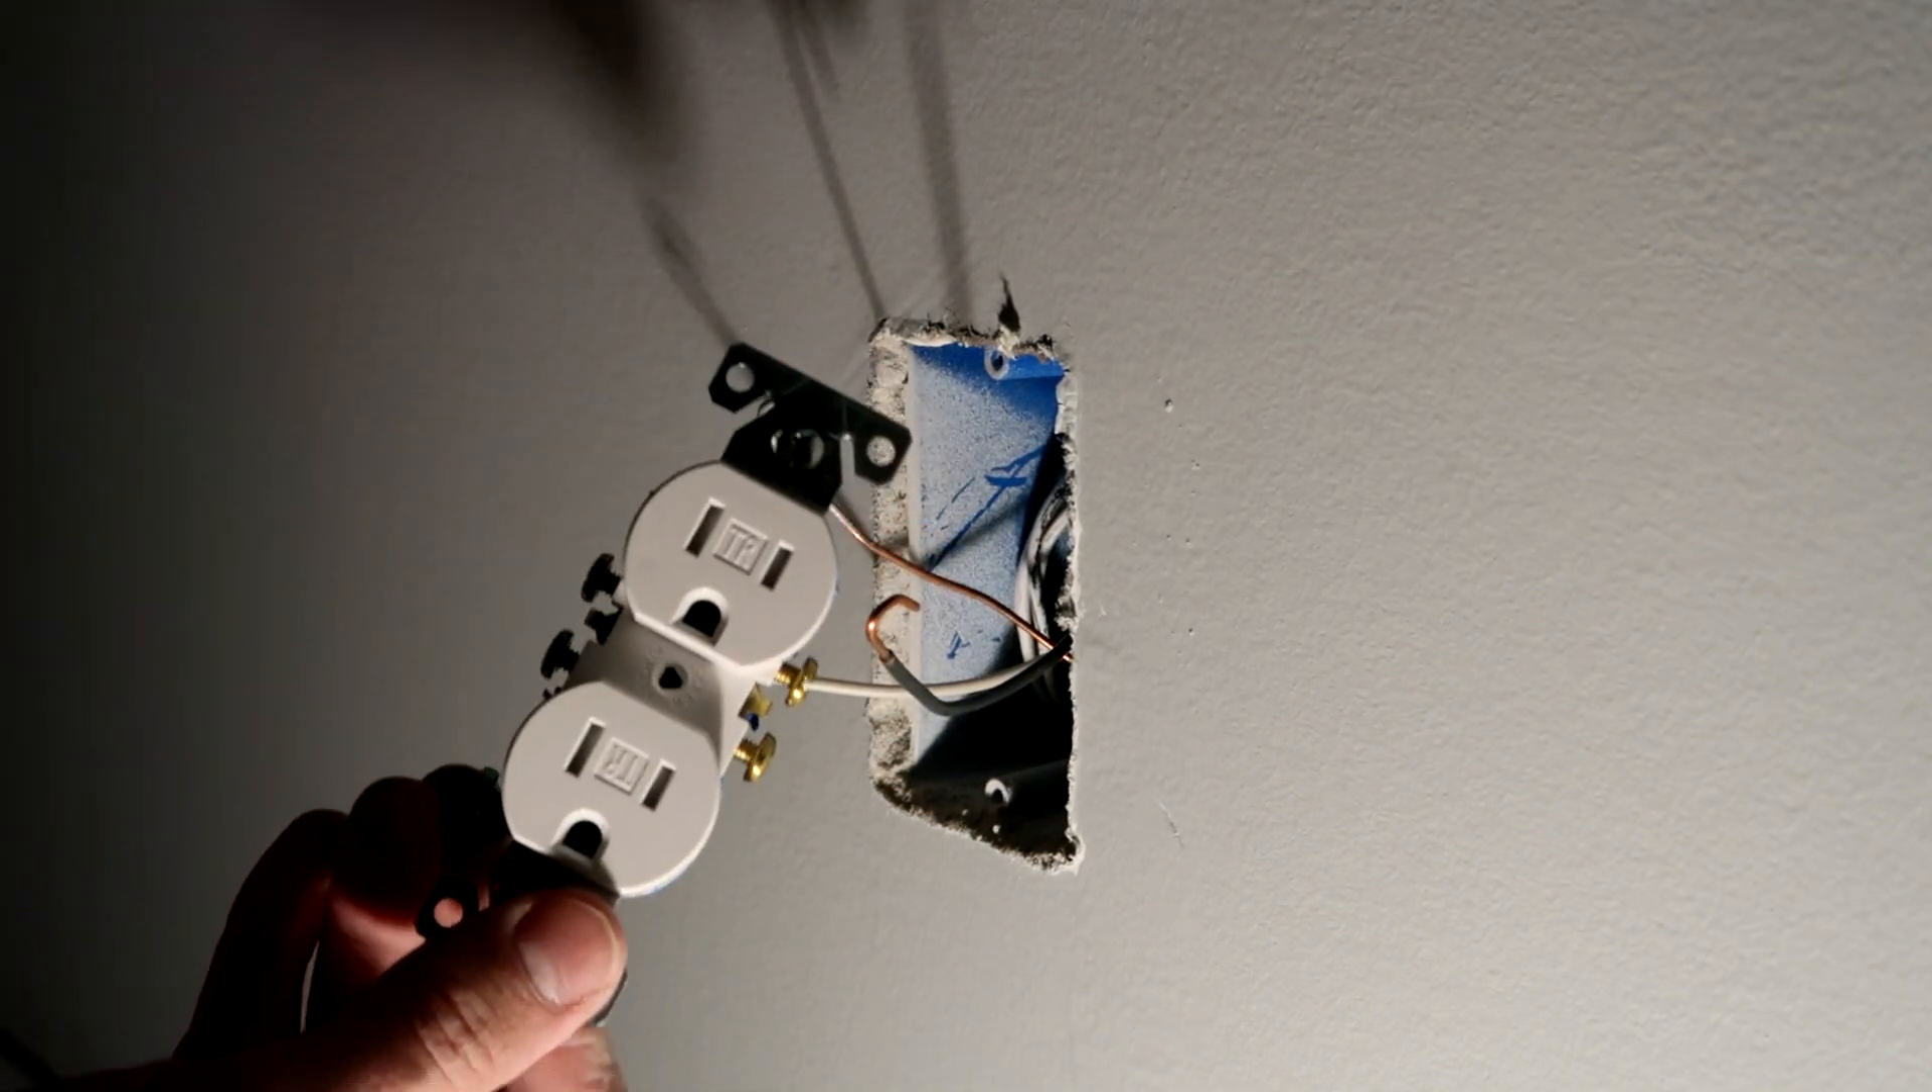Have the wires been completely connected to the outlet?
No.